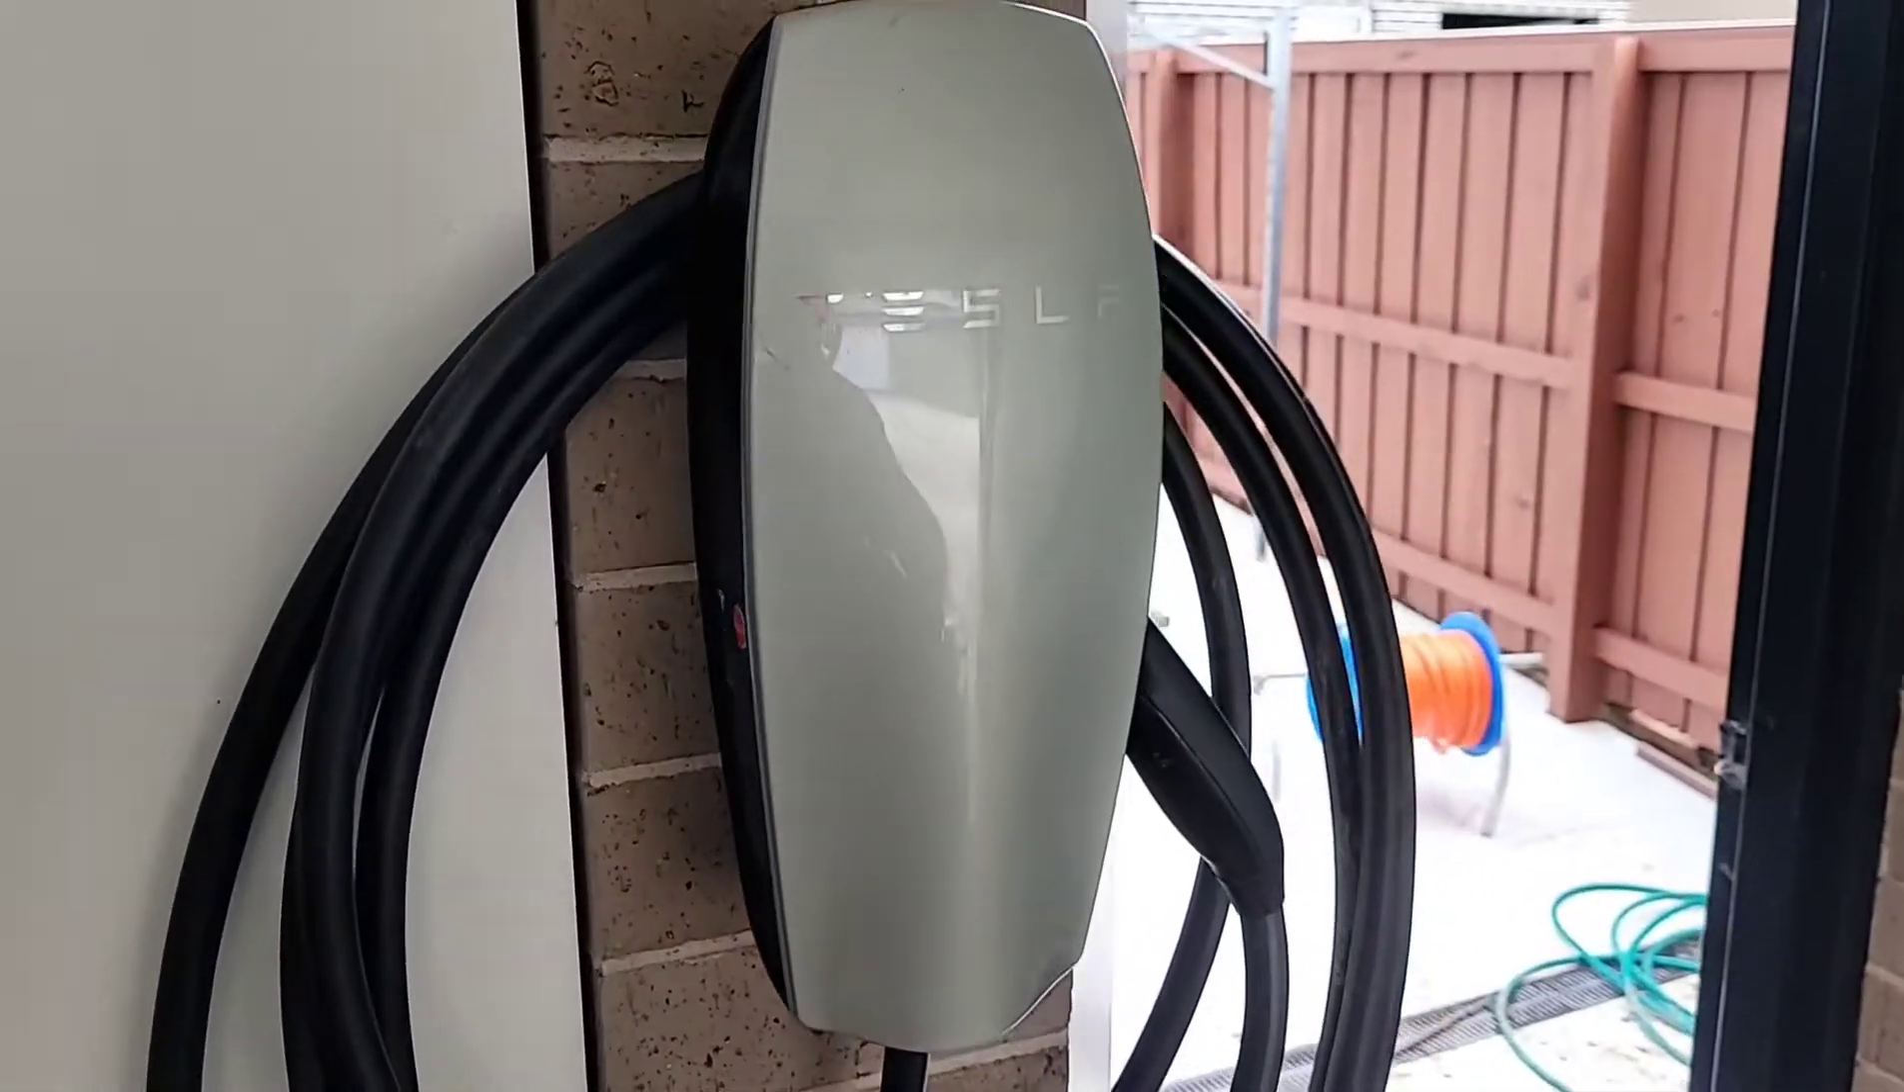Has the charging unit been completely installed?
Yes.